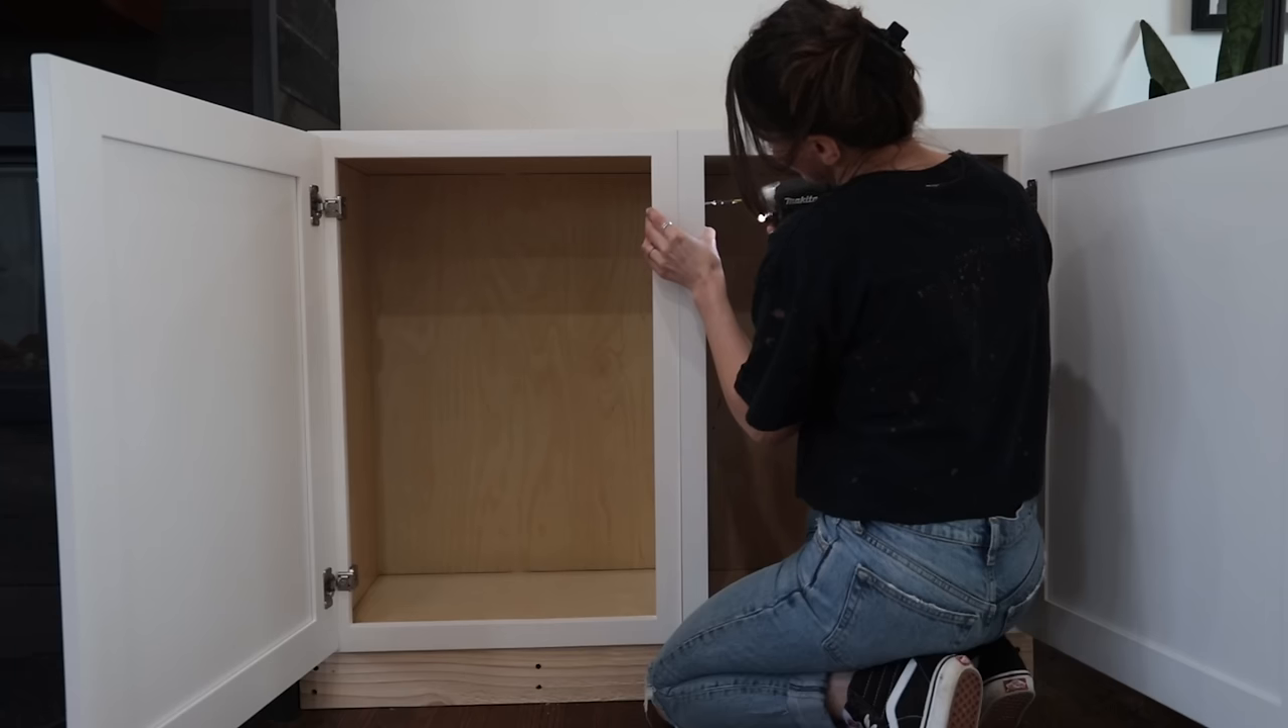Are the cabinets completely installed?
No.